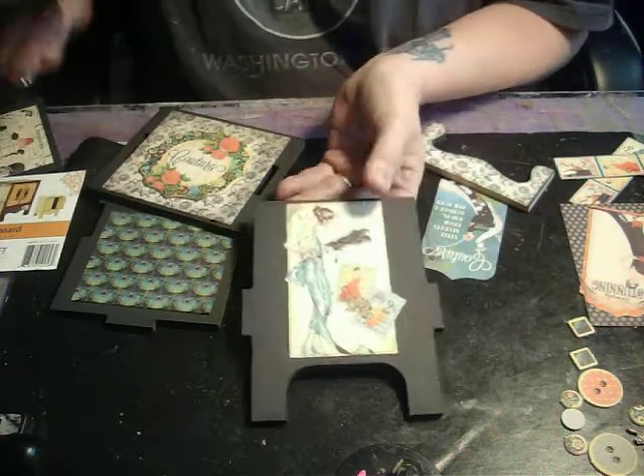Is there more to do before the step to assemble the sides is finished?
Yes.